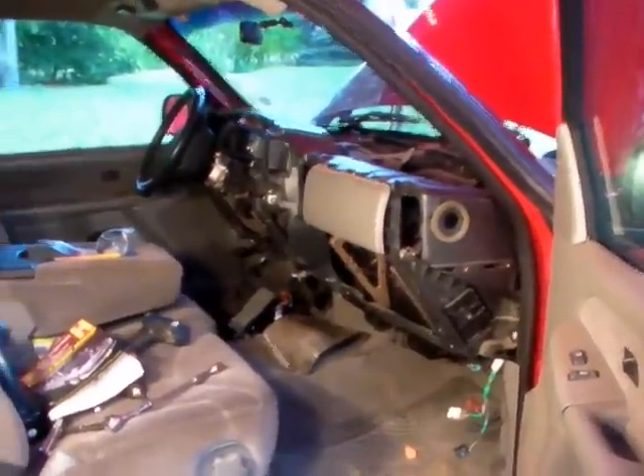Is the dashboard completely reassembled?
No.